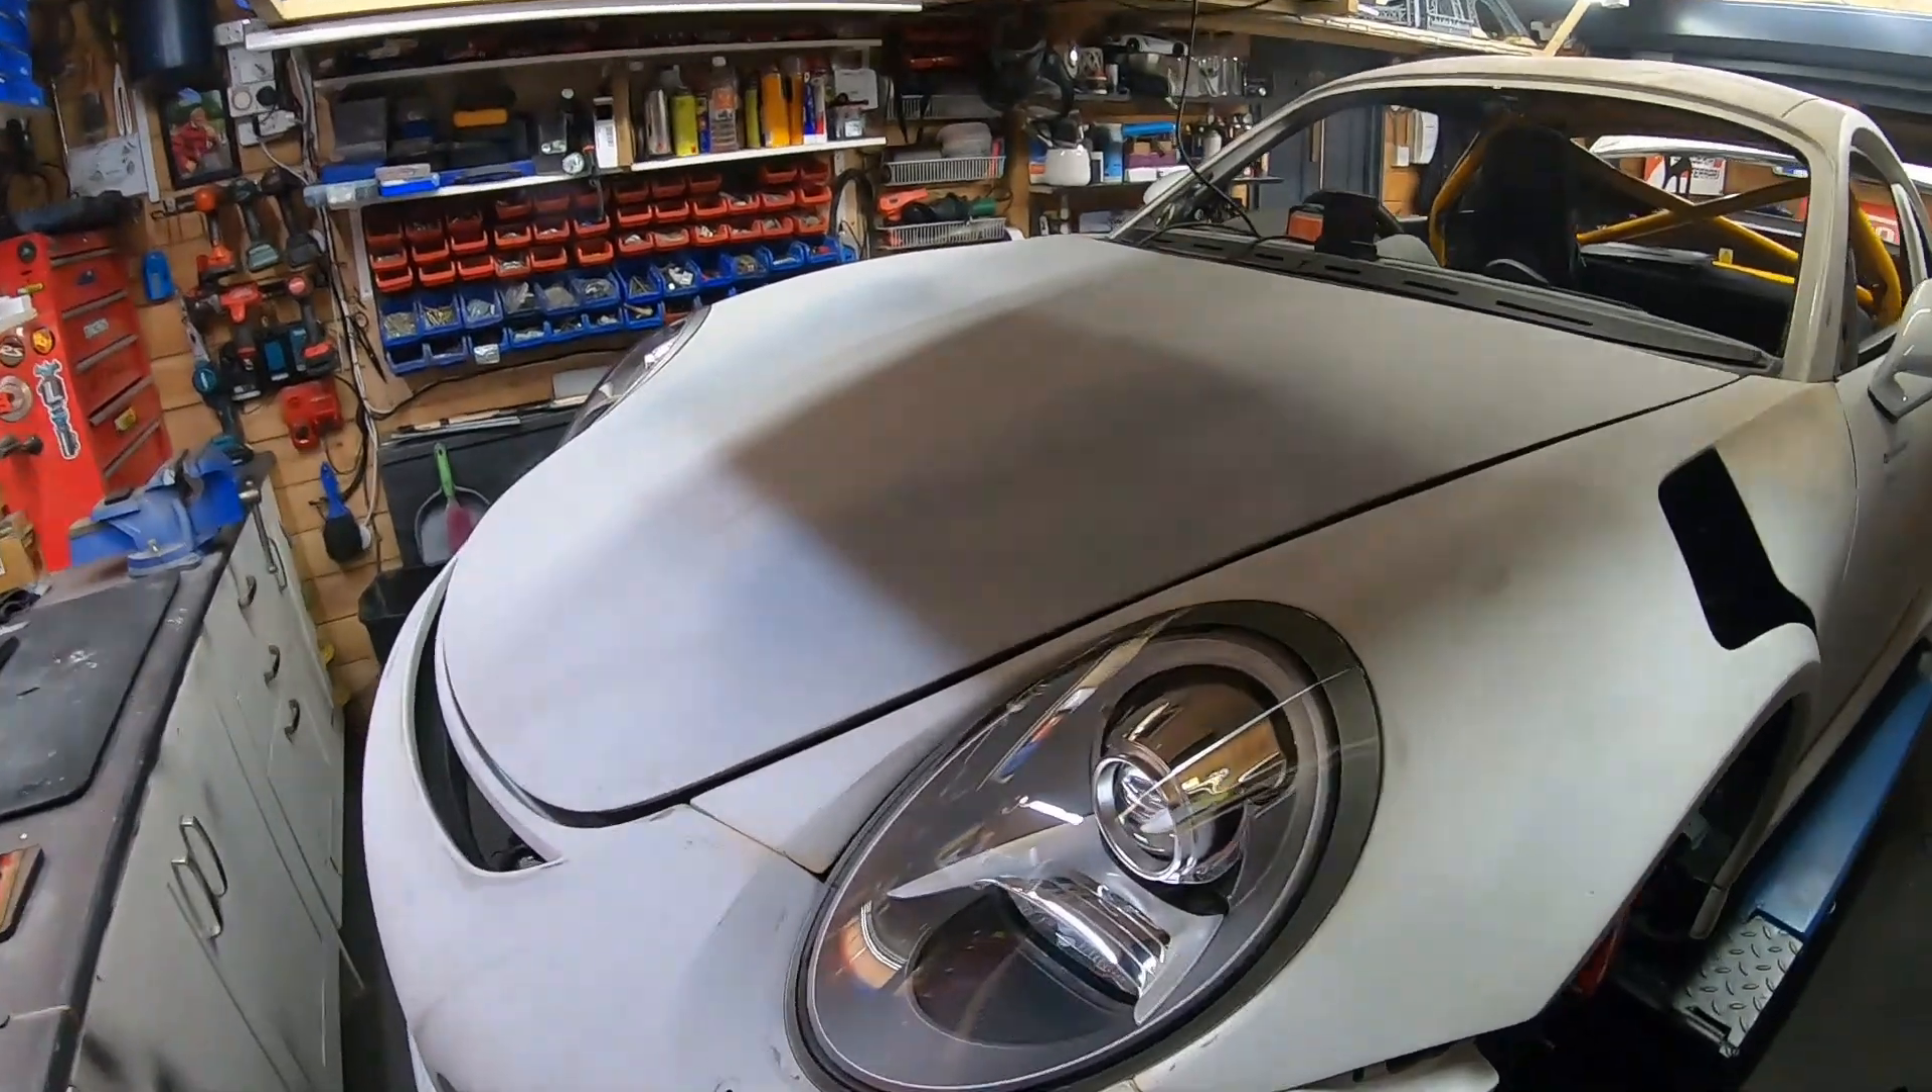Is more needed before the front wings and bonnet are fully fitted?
No.